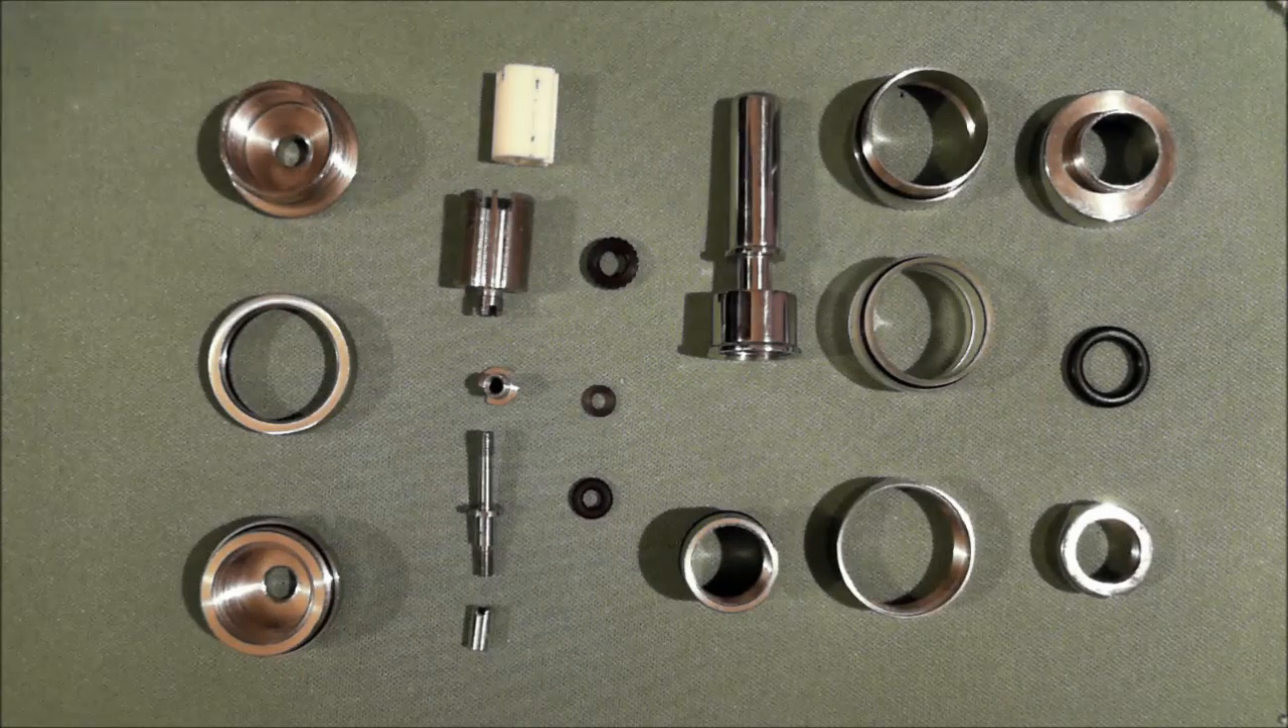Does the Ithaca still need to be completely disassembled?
No.